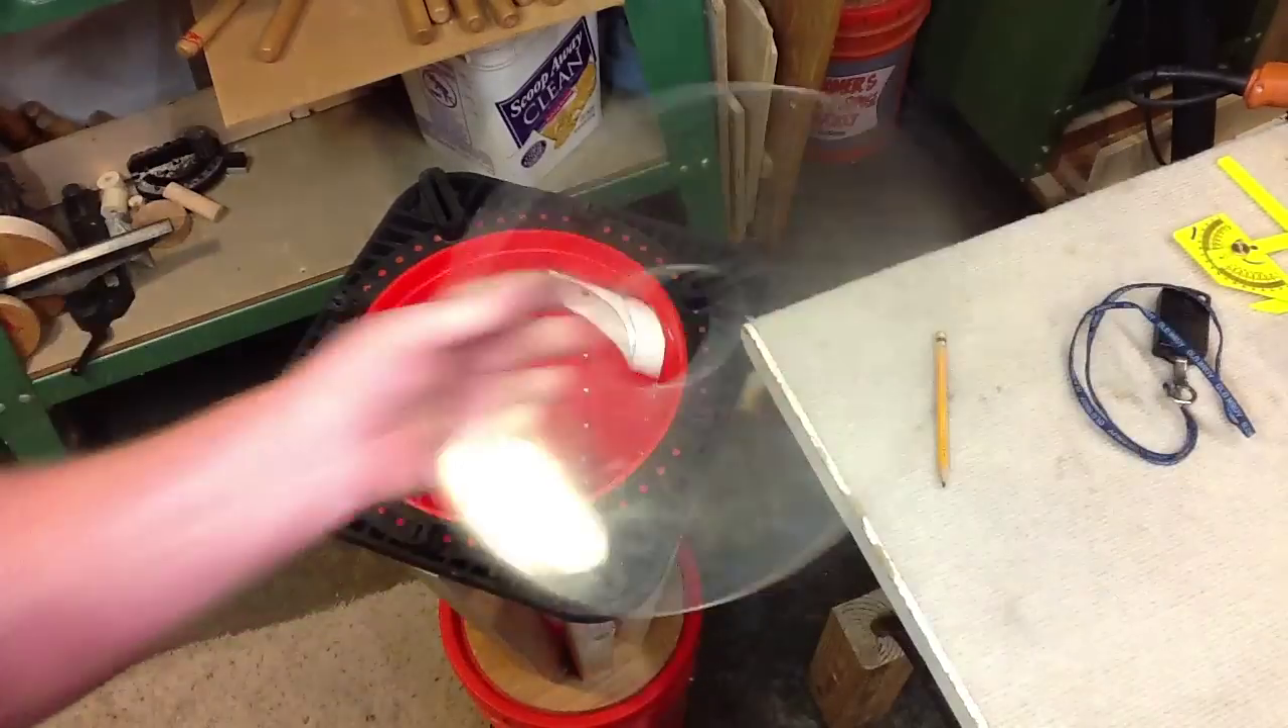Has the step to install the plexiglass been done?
No.